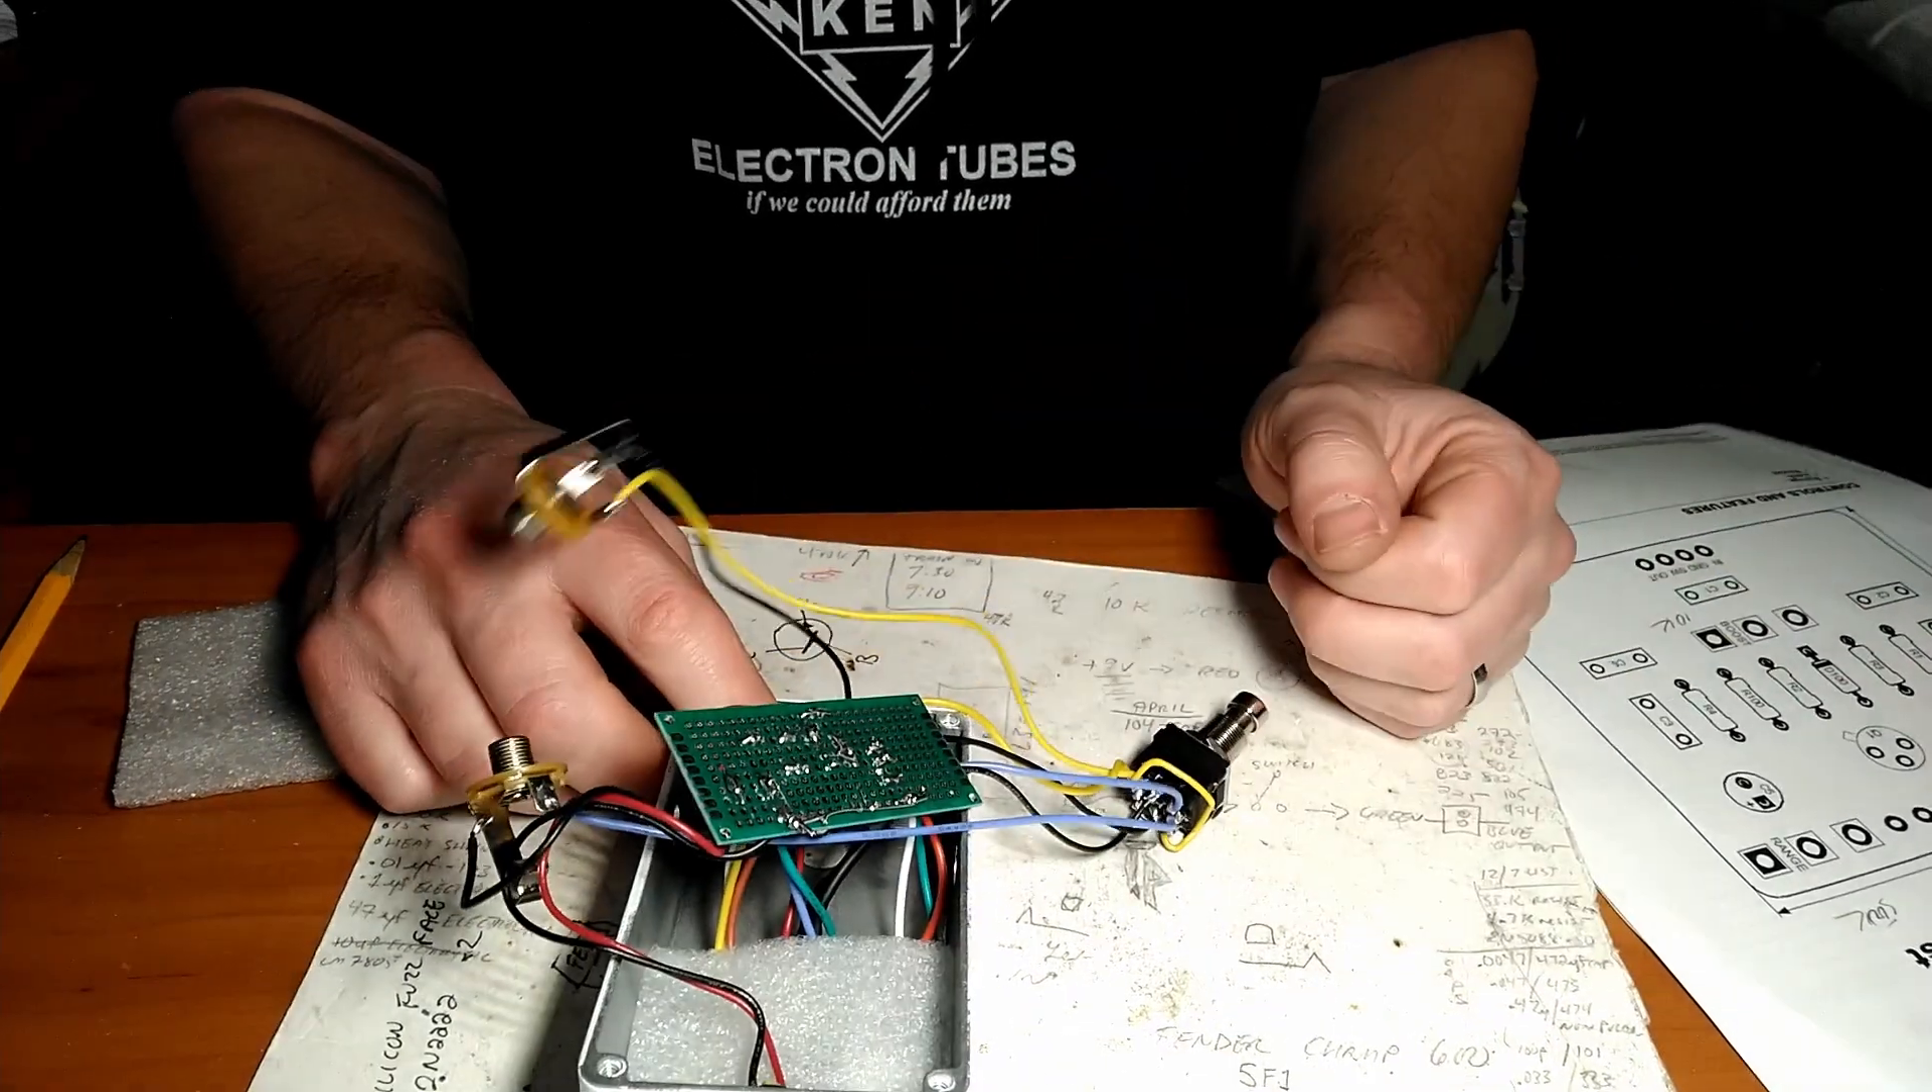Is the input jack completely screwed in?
No.